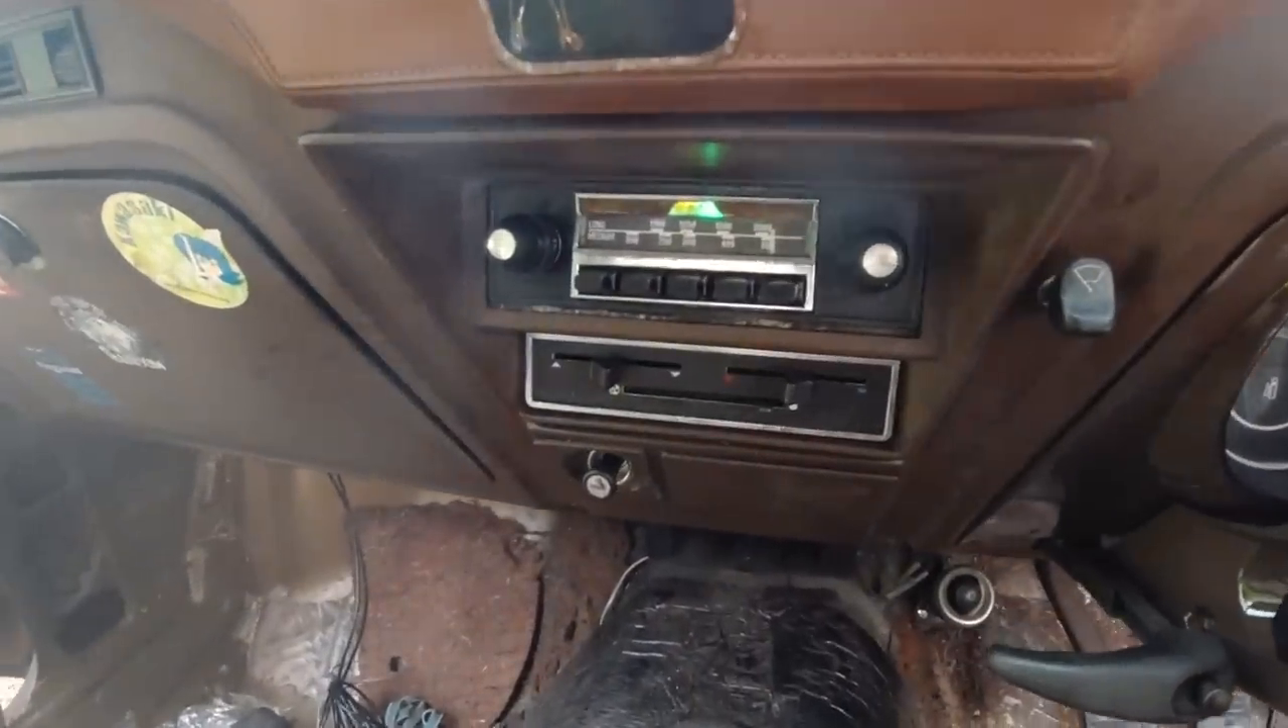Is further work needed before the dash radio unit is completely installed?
No.